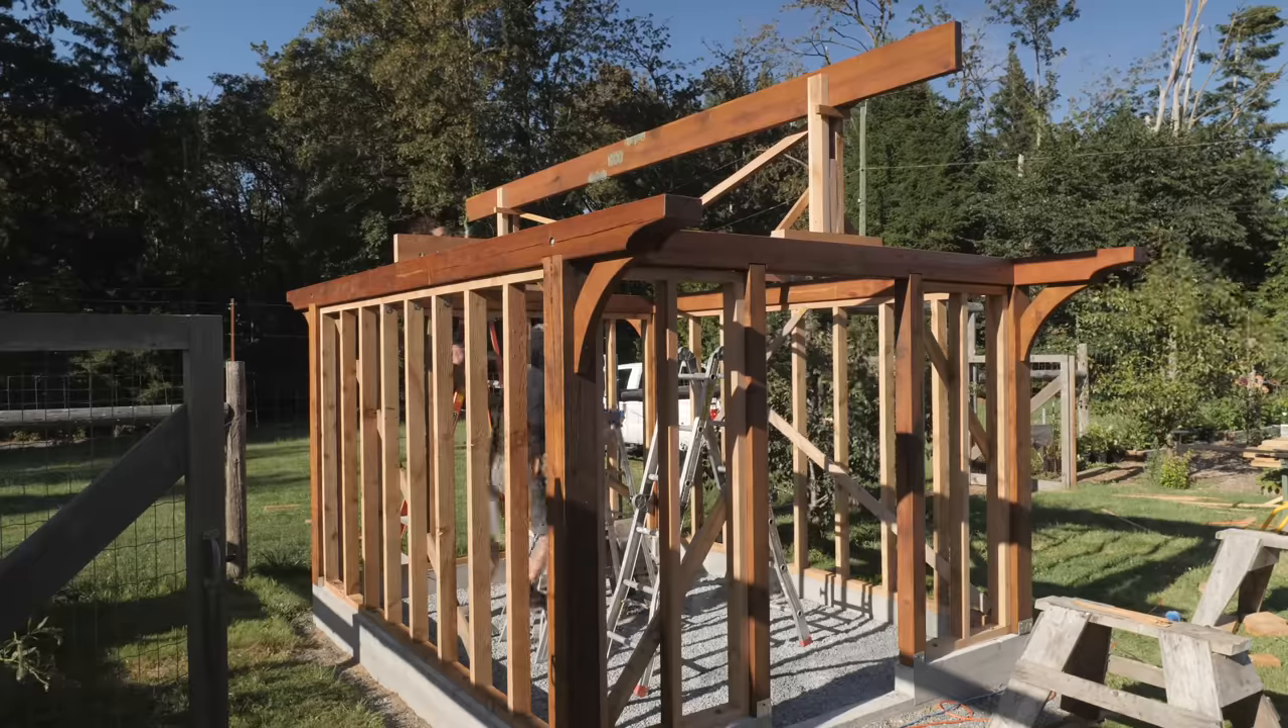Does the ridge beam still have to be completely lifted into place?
No.